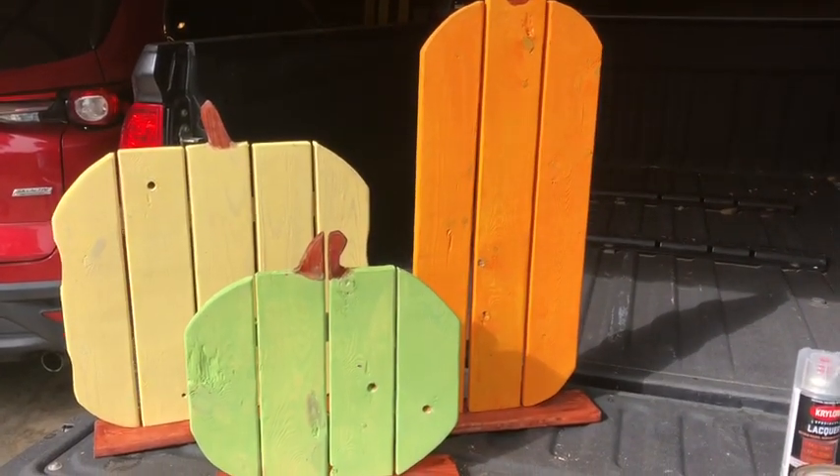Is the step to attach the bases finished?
Yes.